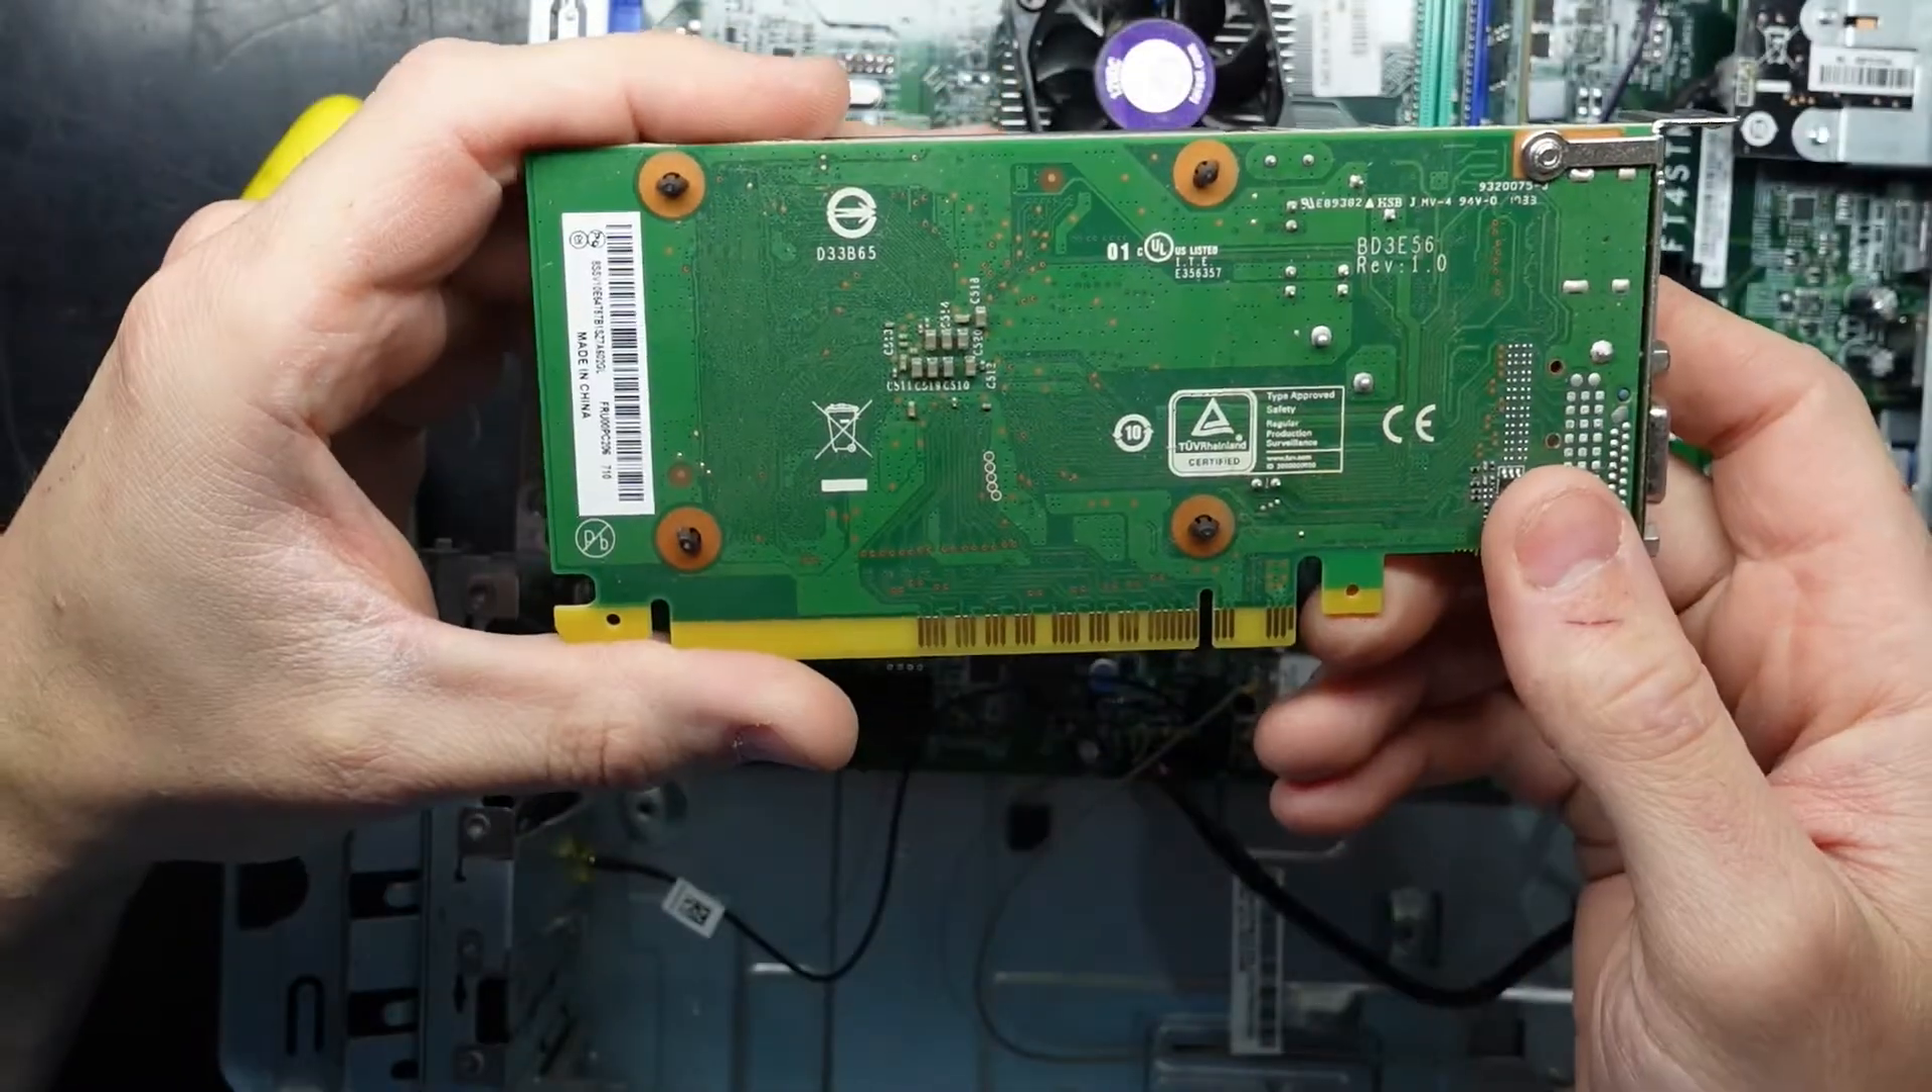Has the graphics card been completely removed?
Yes.